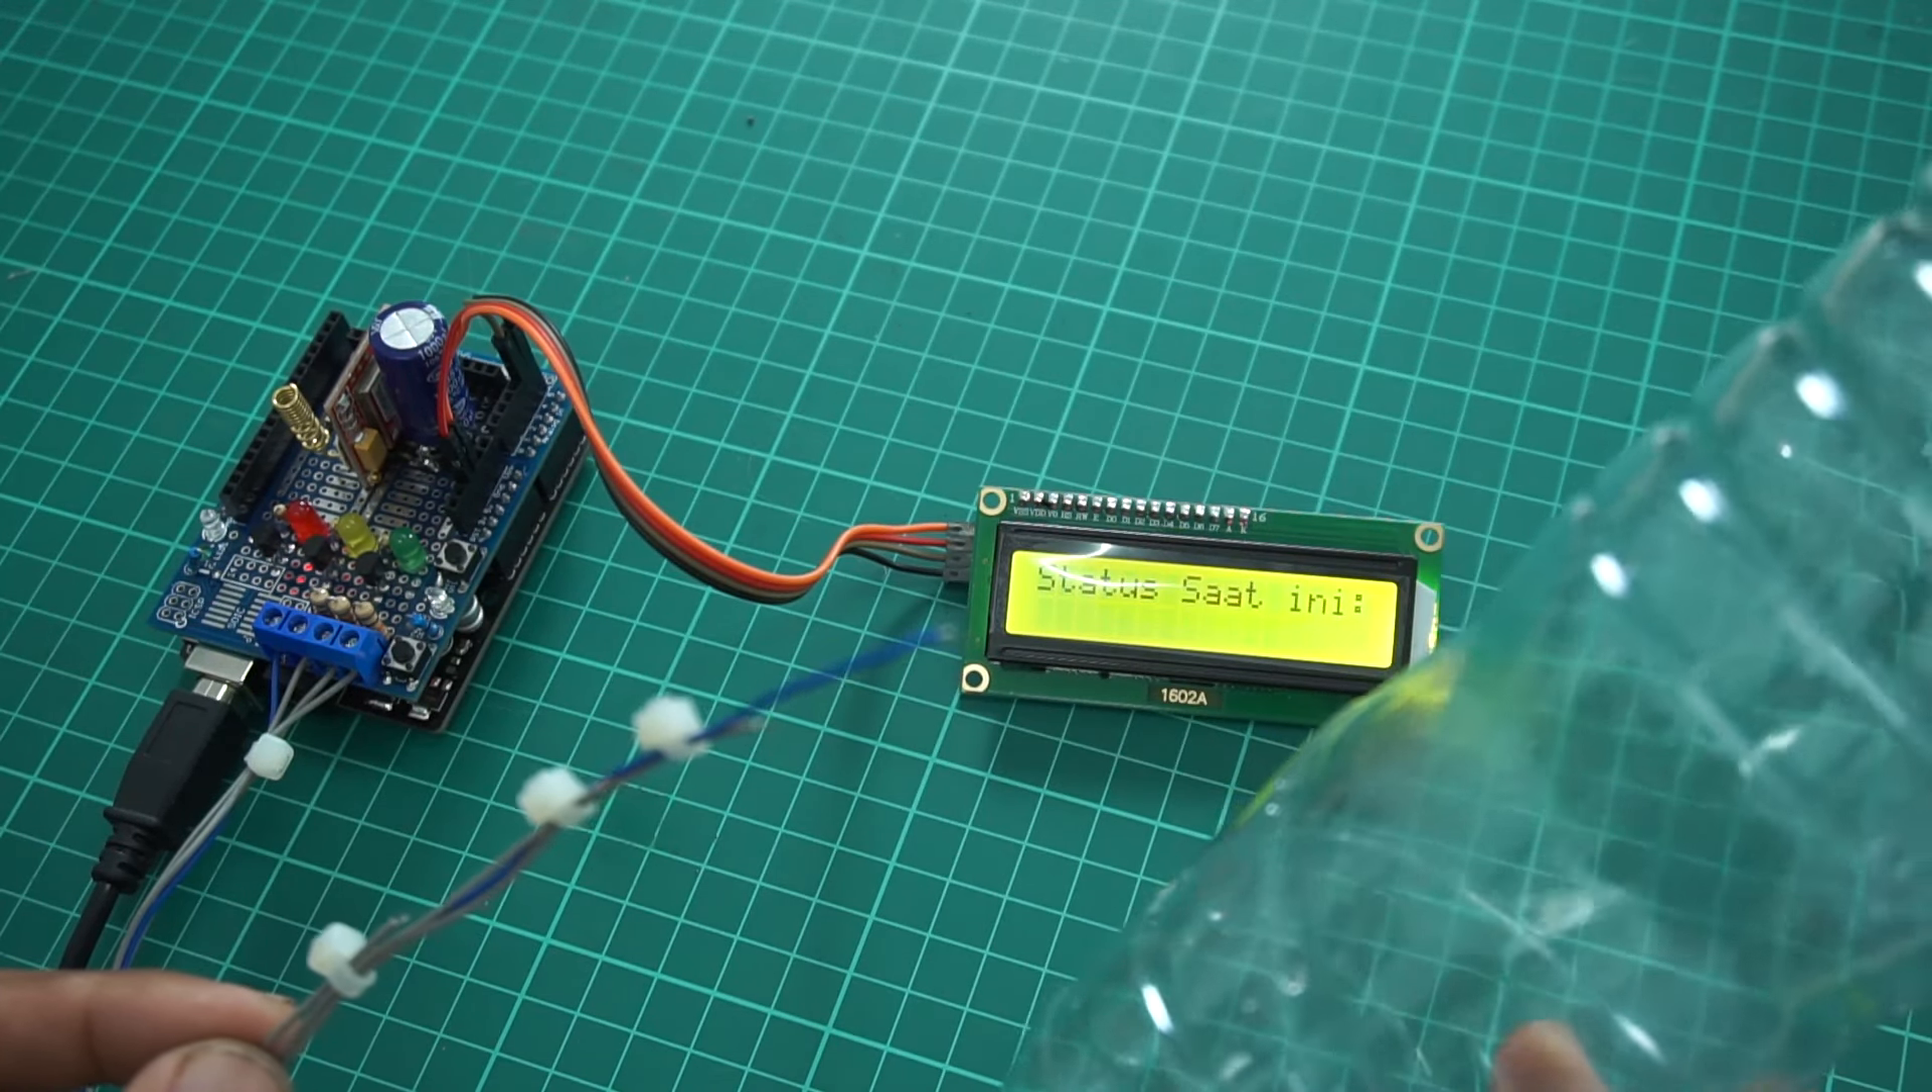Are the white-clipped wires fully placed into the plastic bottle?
No.